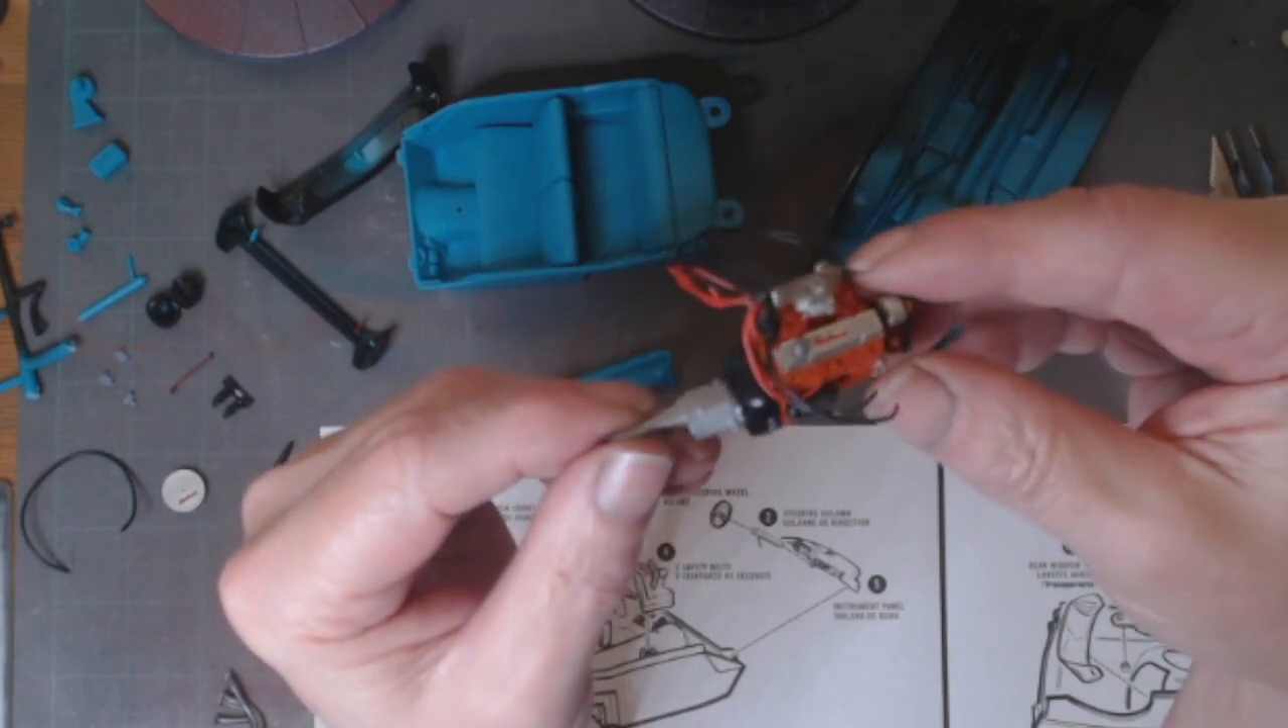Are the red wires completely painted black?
No.